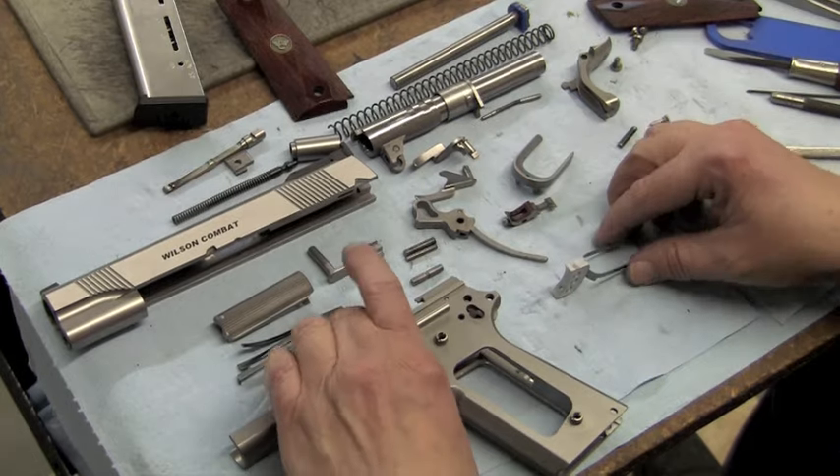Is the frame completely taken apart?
Yes.